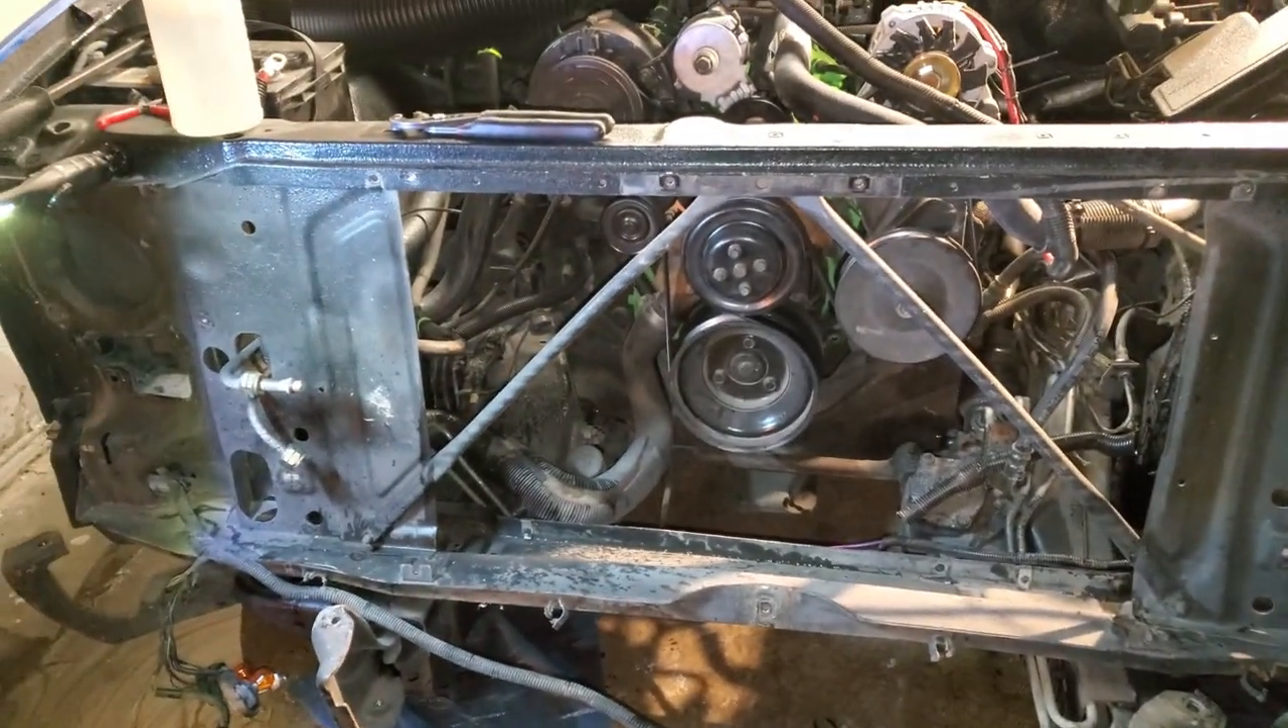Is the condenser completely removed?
Yes.